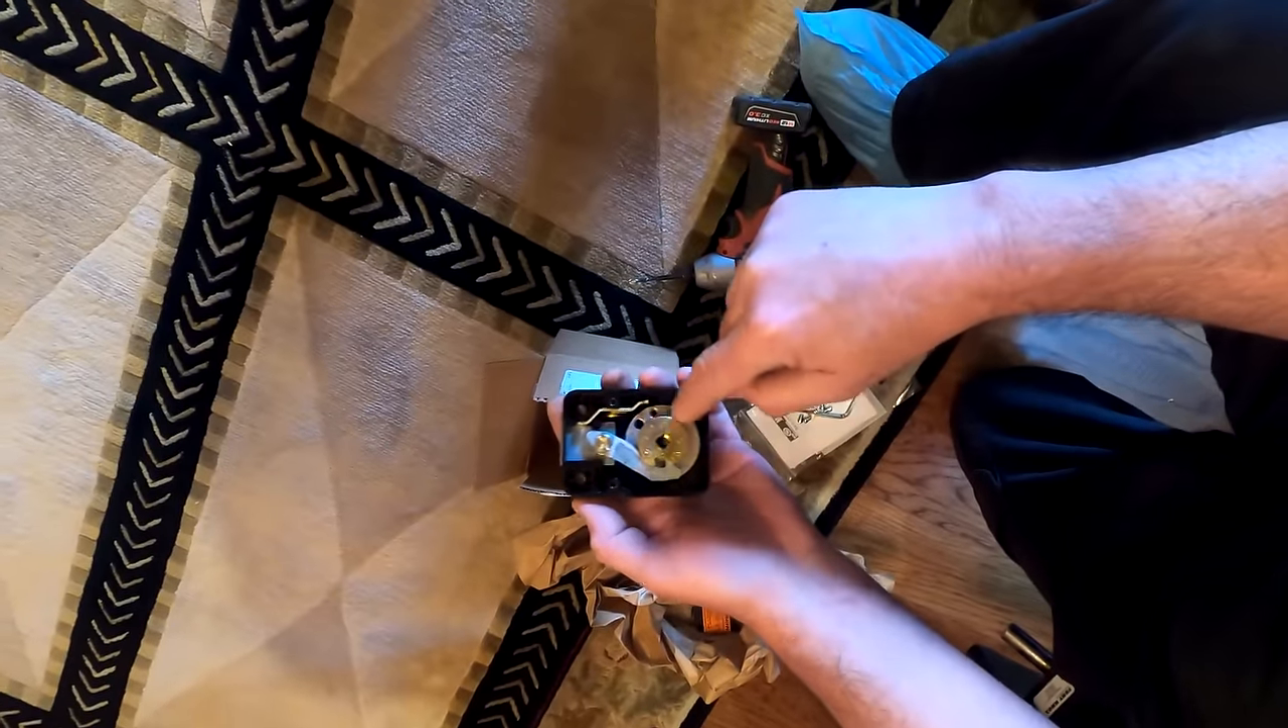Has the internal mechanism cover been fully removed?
Yes.